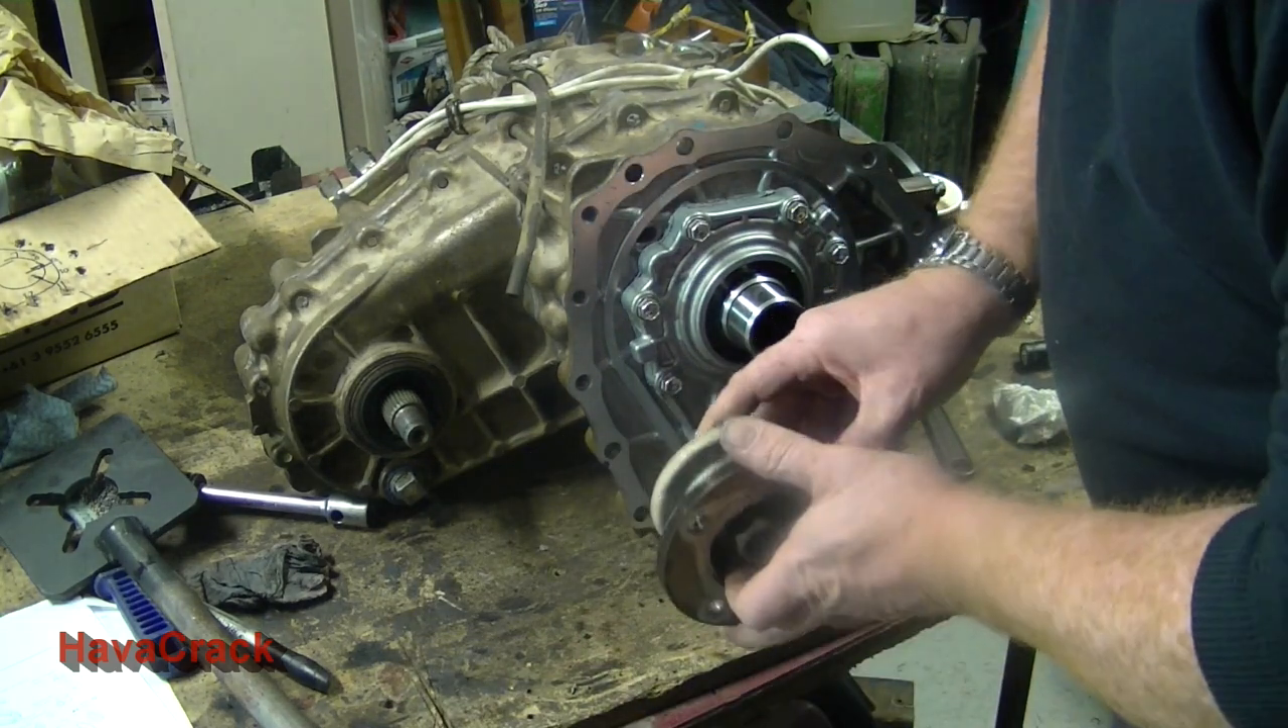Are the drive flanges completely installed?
No.